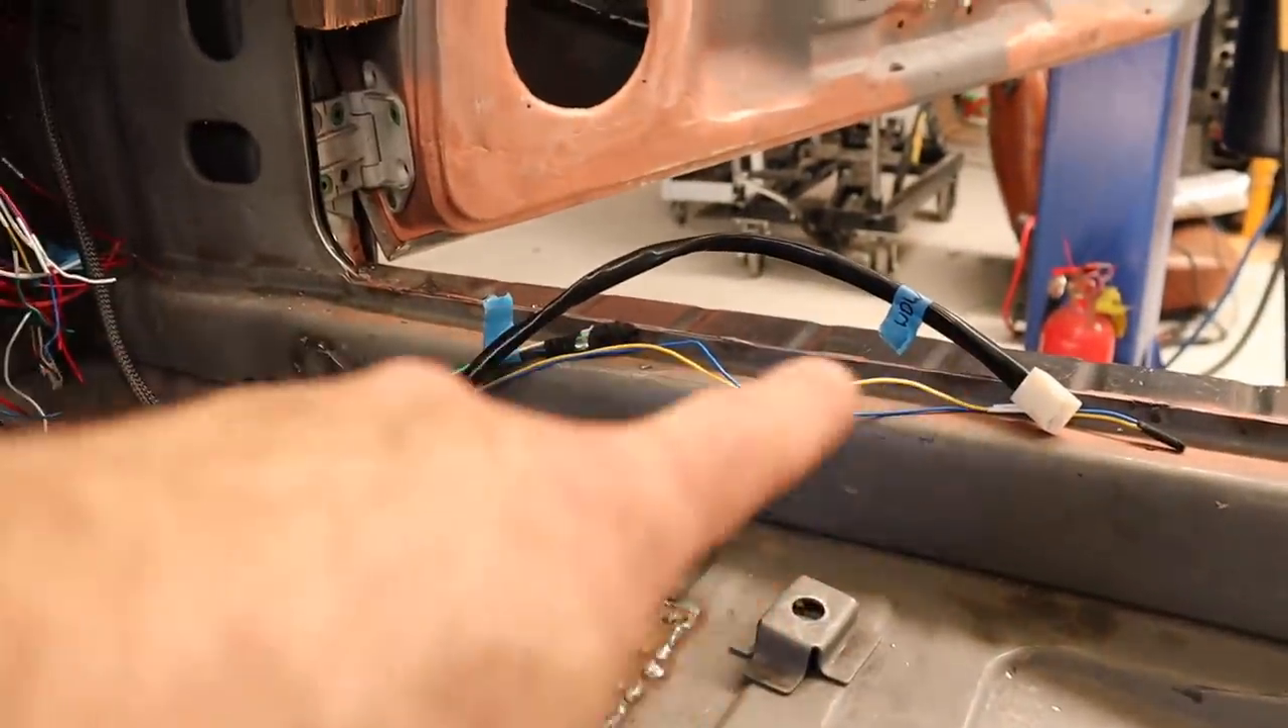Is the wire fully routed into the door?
No.